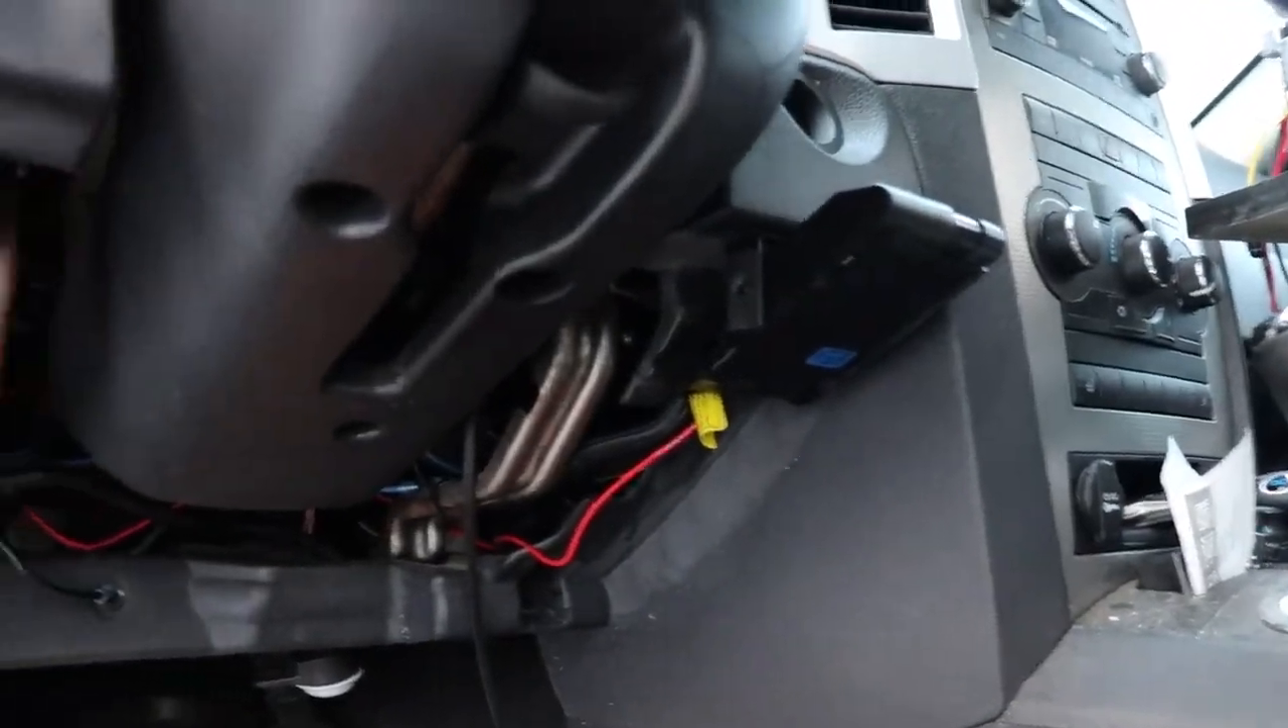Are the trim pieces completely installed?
No.